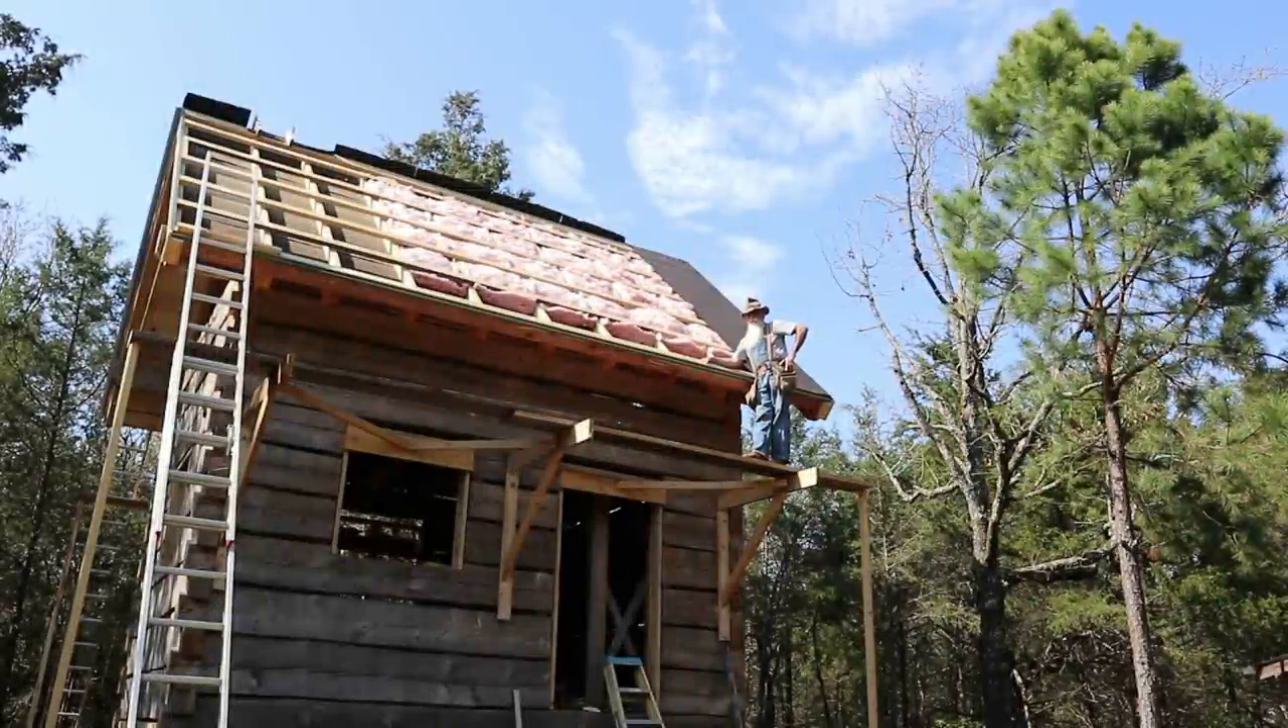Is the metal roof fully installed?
No.